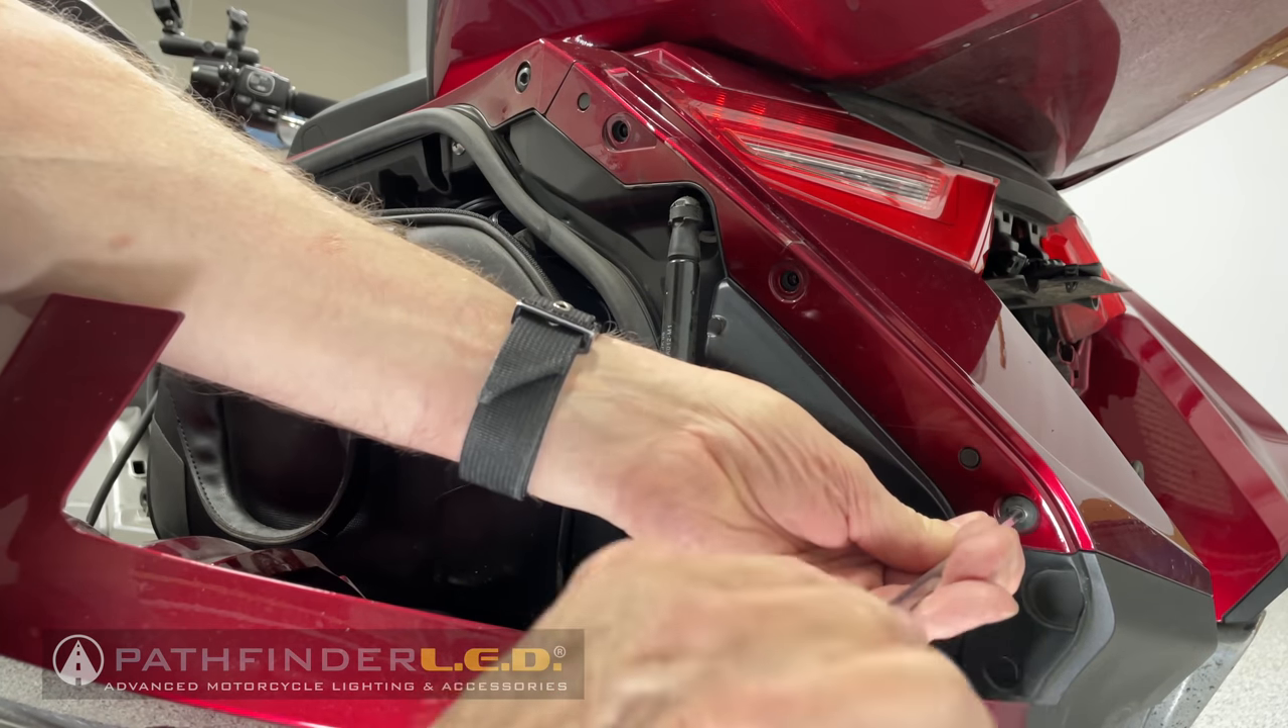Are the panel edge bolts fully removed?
No.